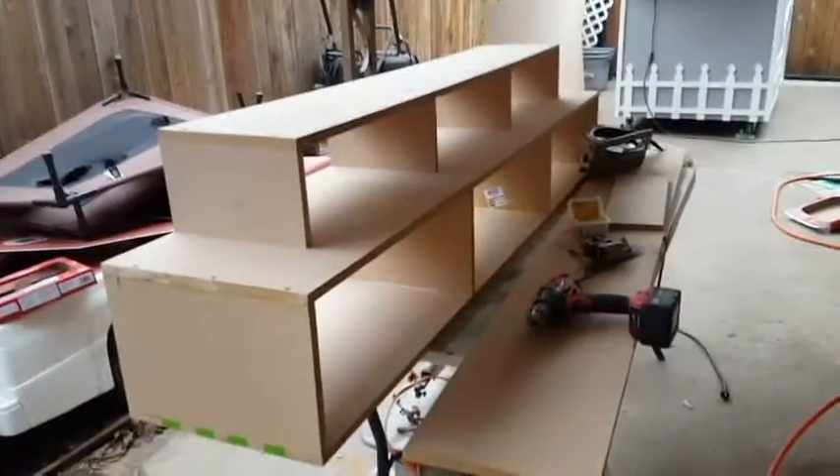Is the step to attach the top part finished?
Yes.